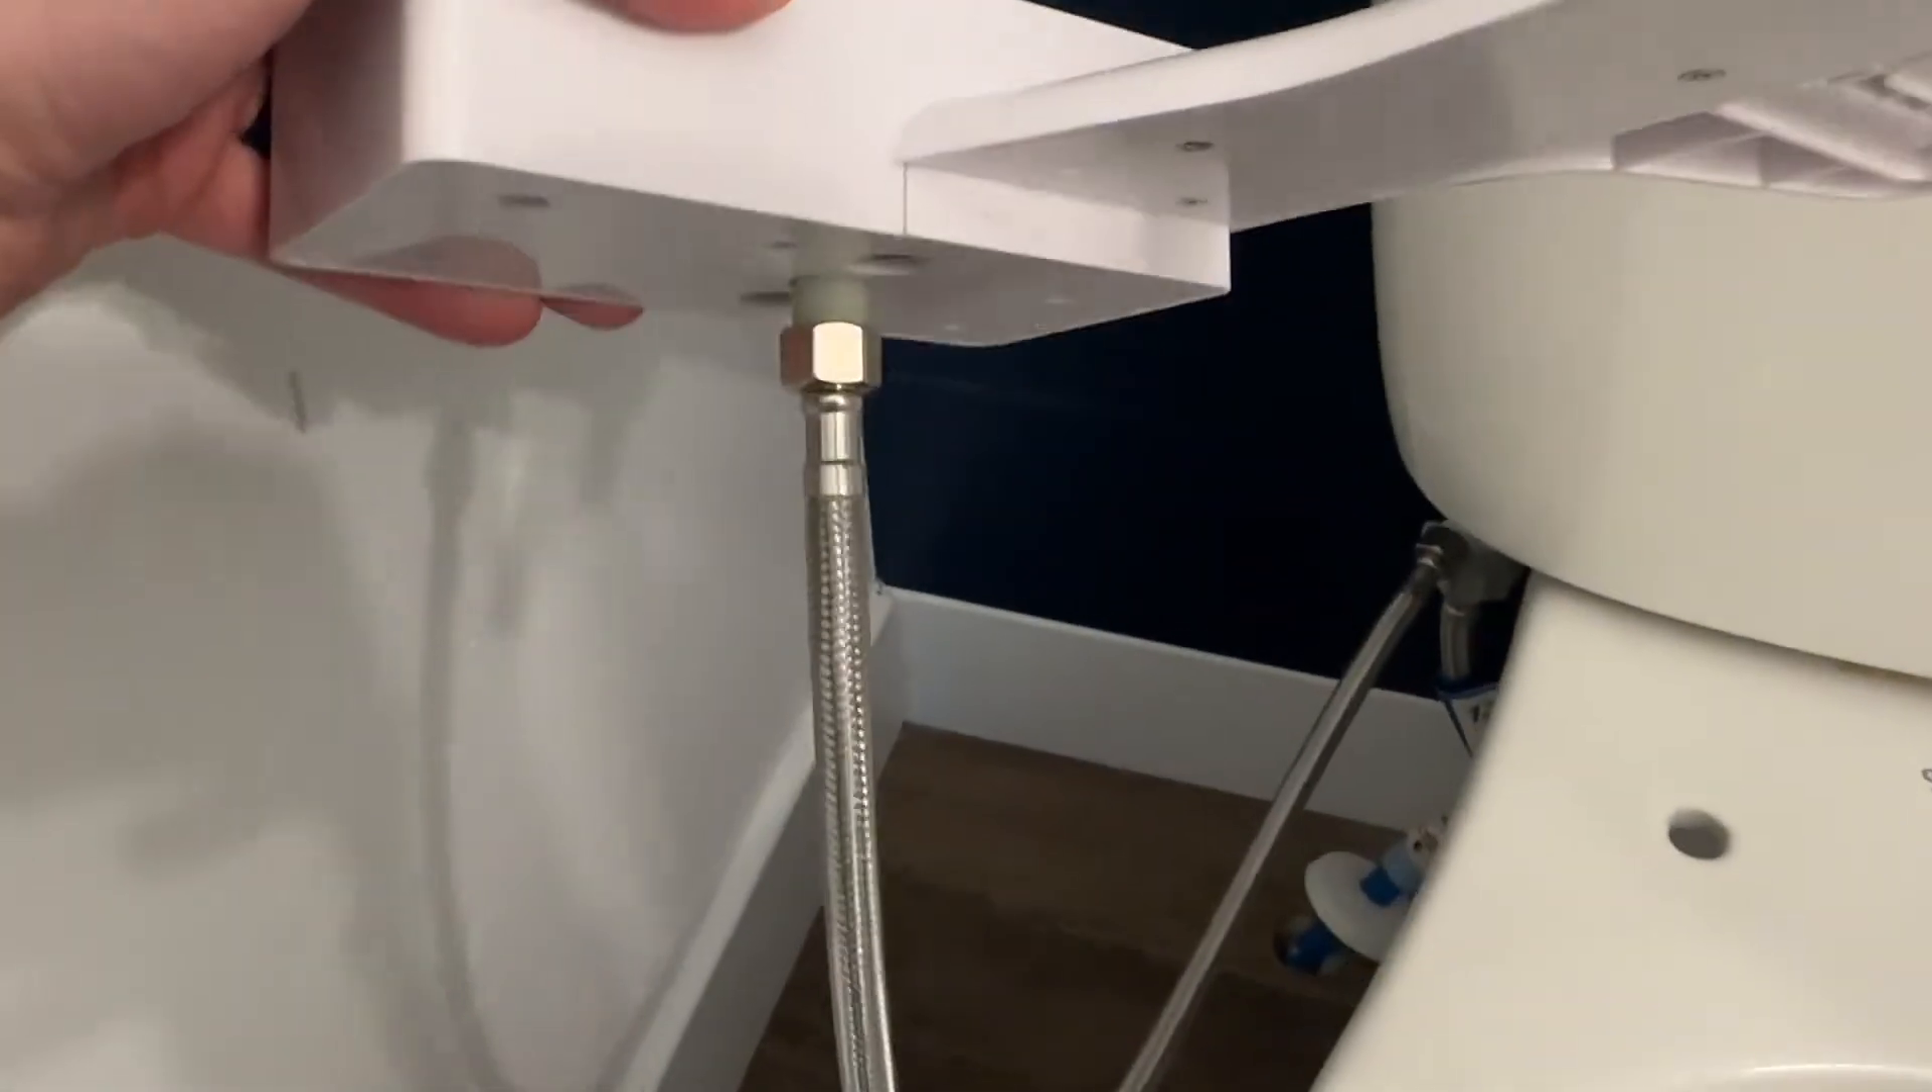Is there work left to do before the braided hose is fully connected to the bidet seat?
No.